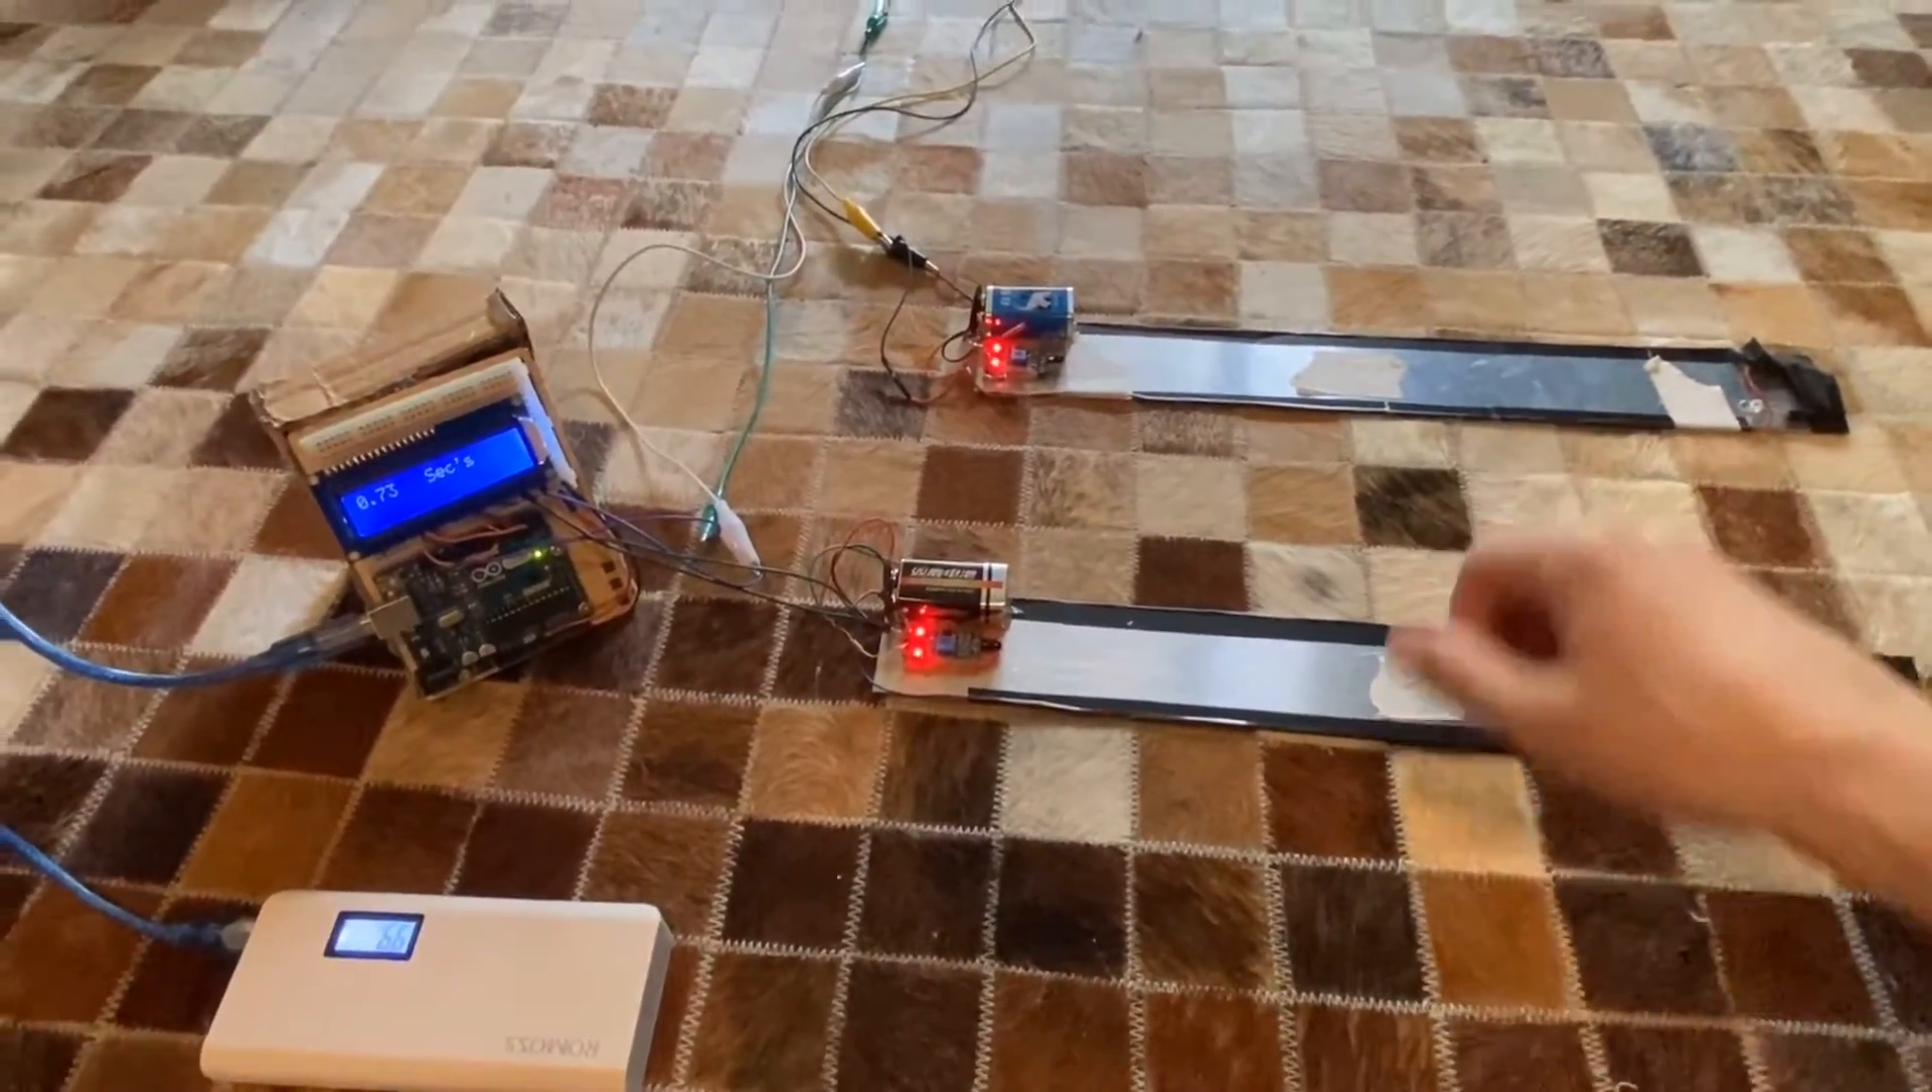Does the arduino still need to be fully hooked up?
No.